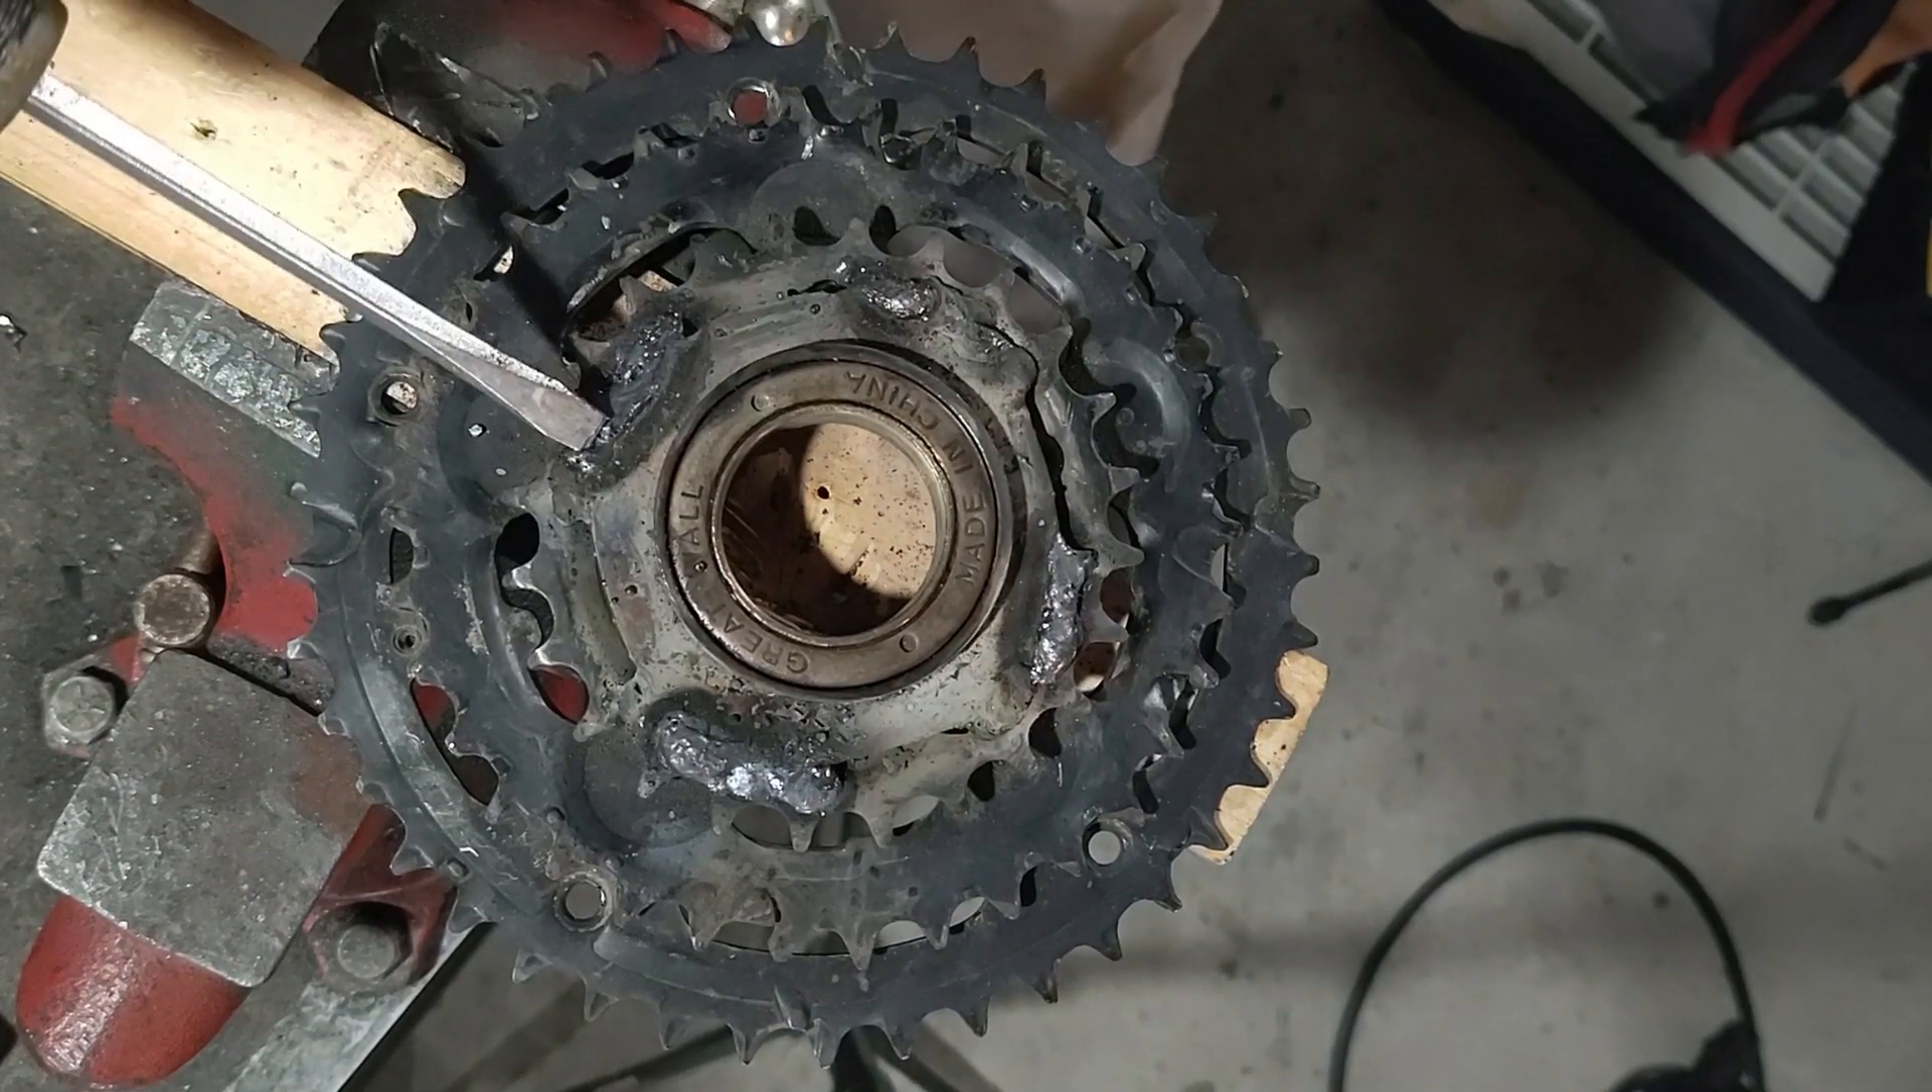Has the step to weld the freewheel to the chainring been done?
Yes.